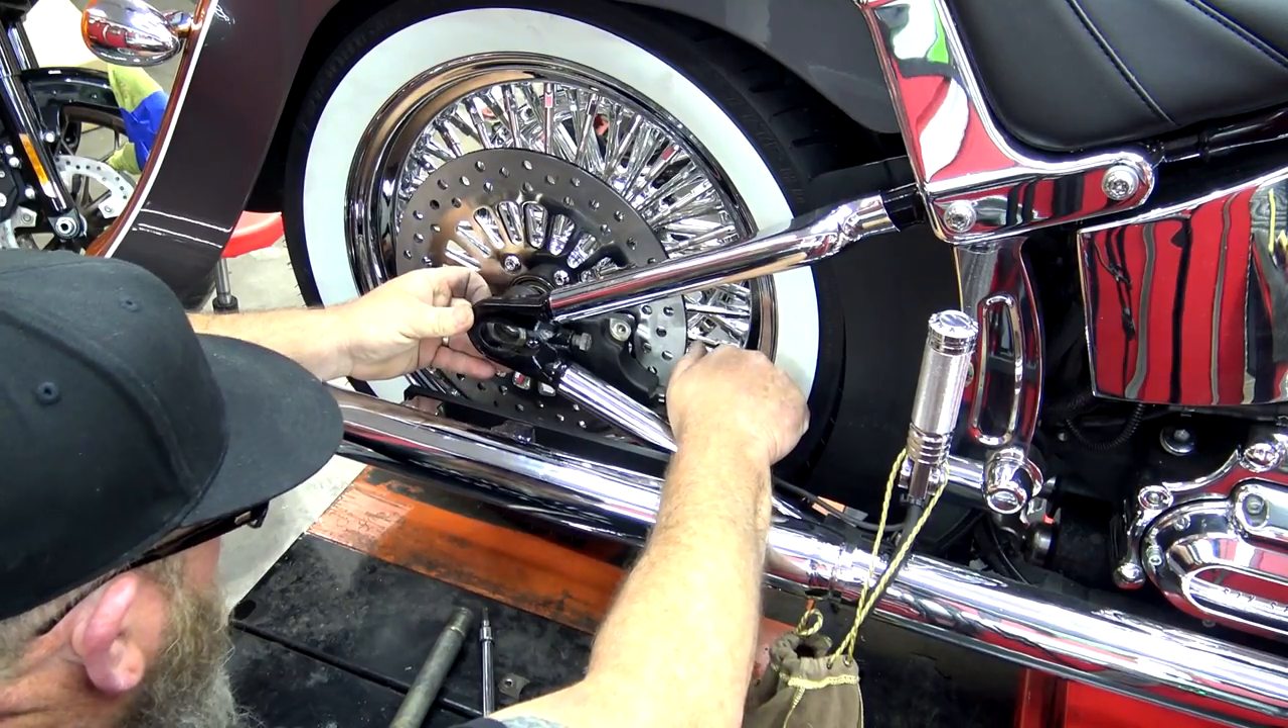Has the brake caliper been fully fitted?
No.